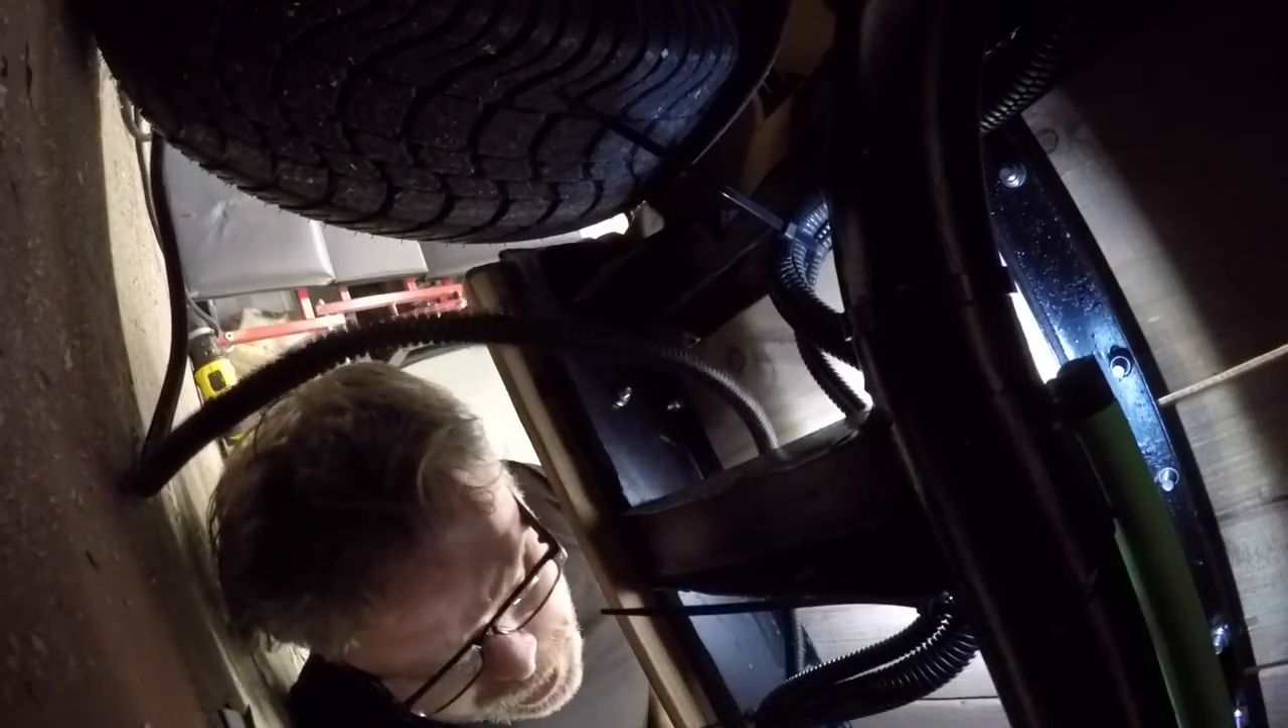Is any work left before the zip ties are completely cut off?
Yes.